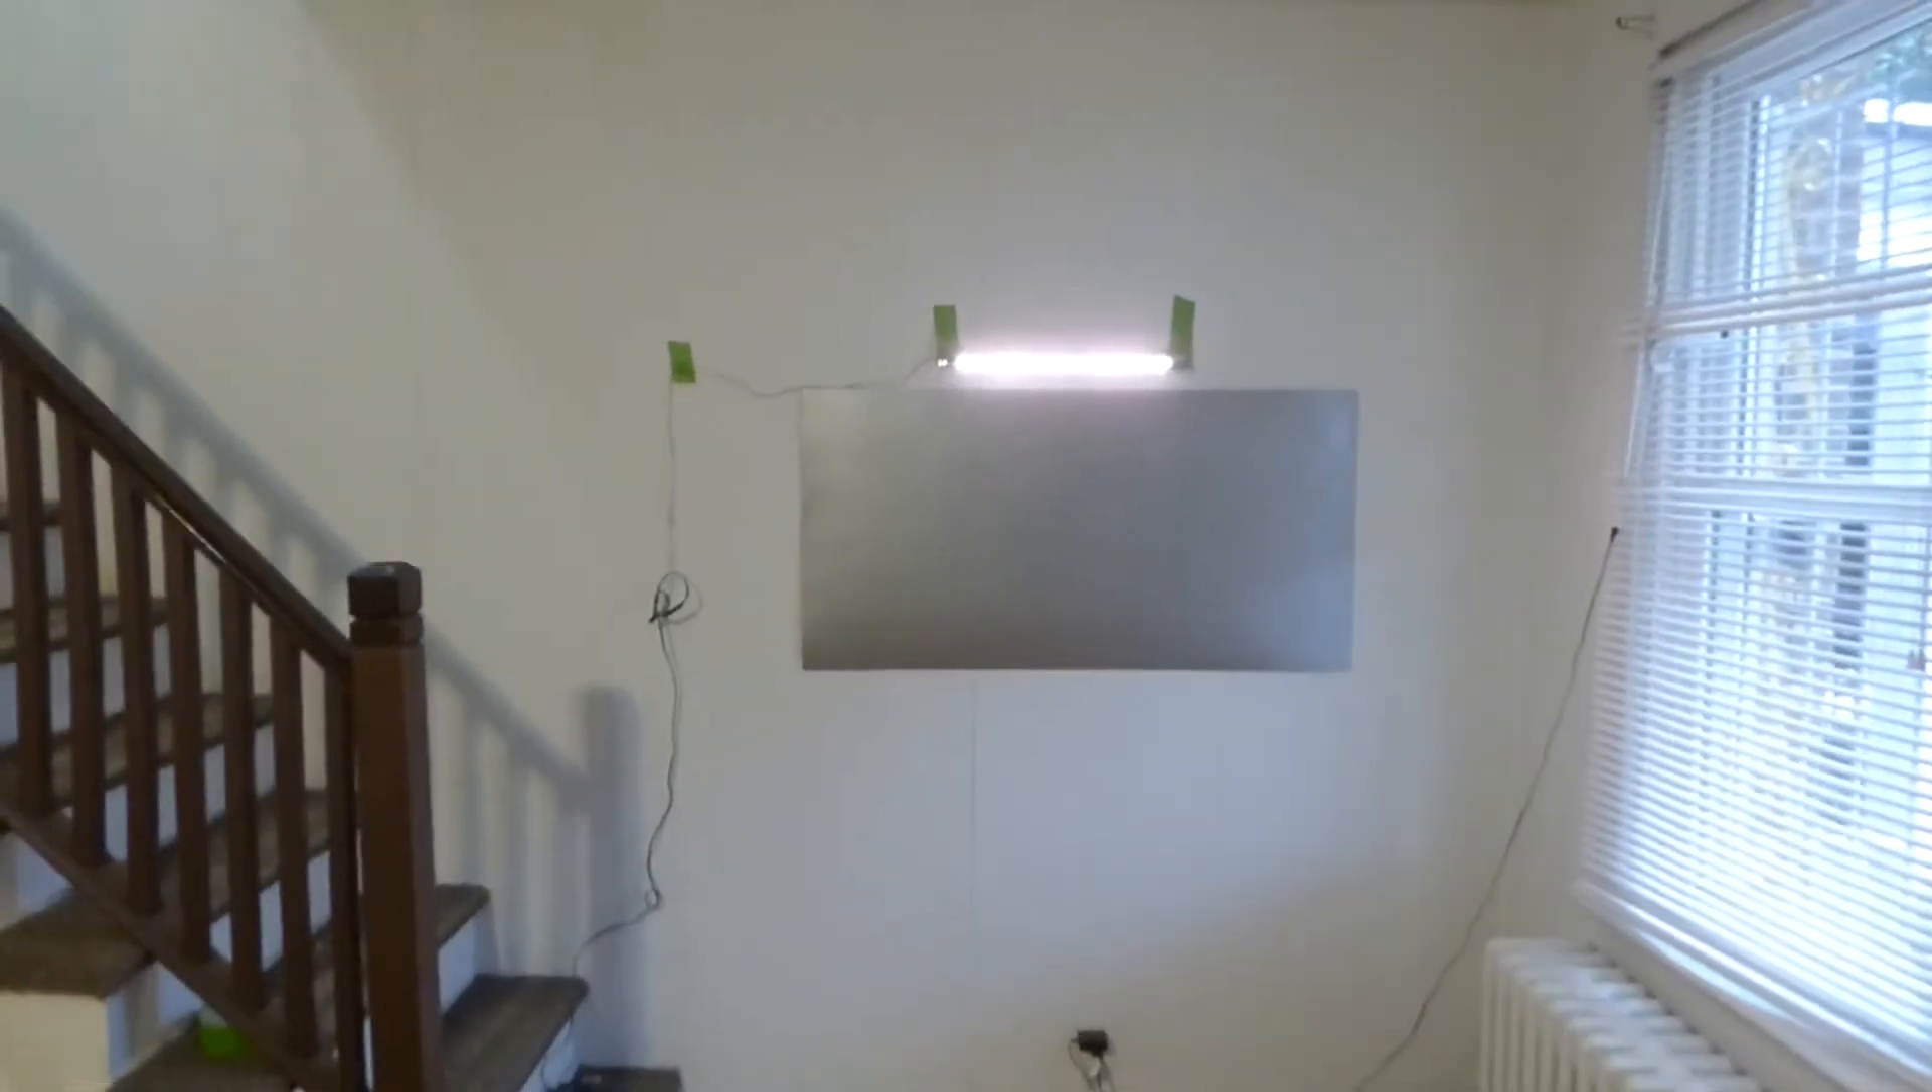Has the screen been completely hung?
Yes.